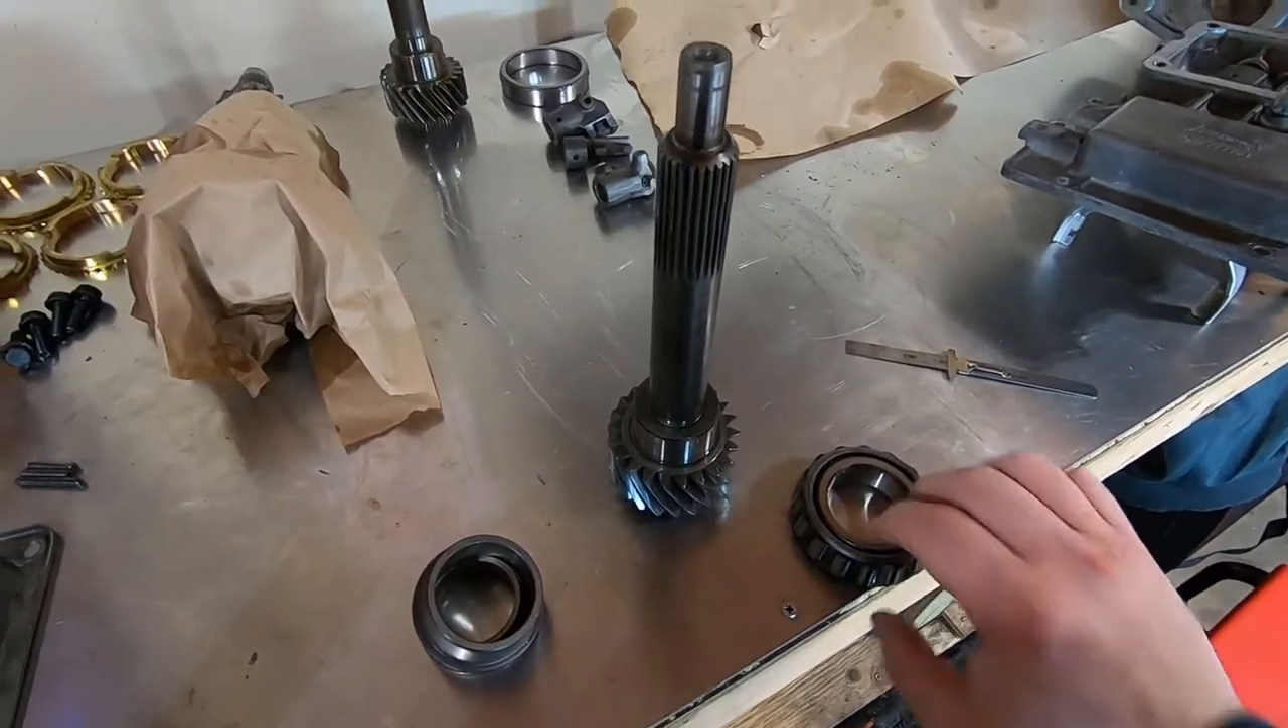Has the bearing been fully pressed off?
Yes.